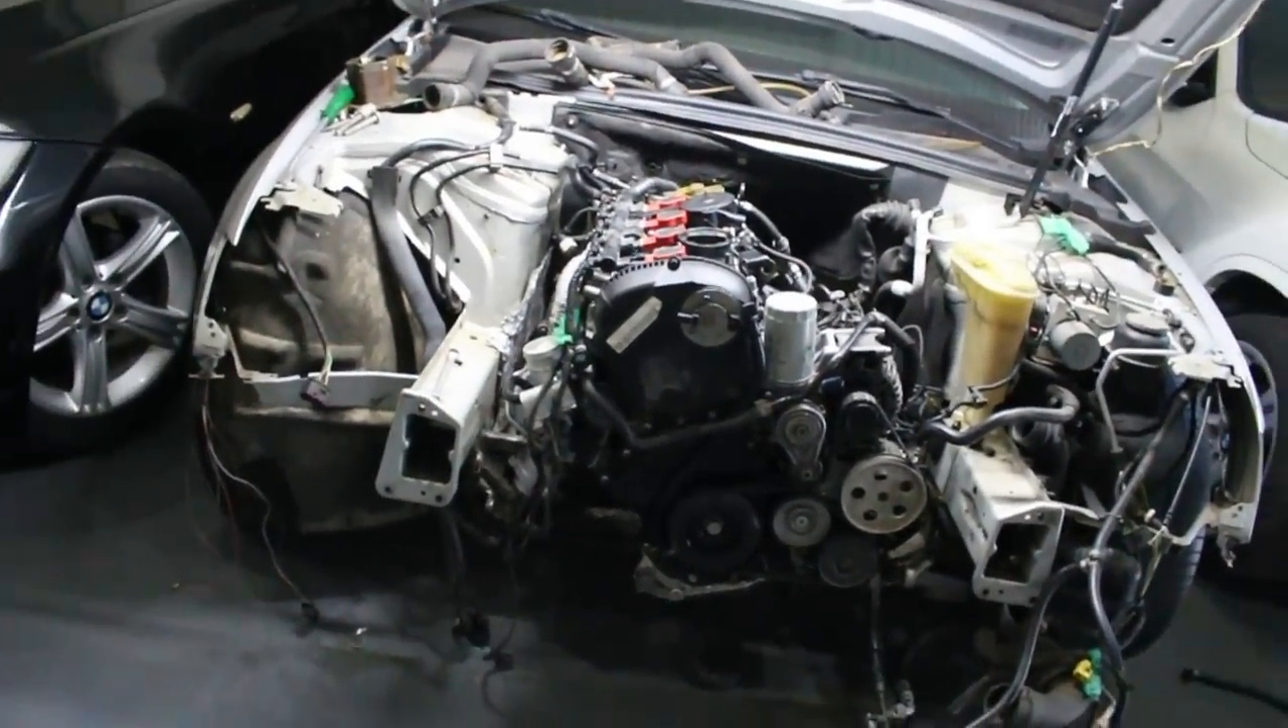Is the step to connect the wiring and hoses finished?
No.